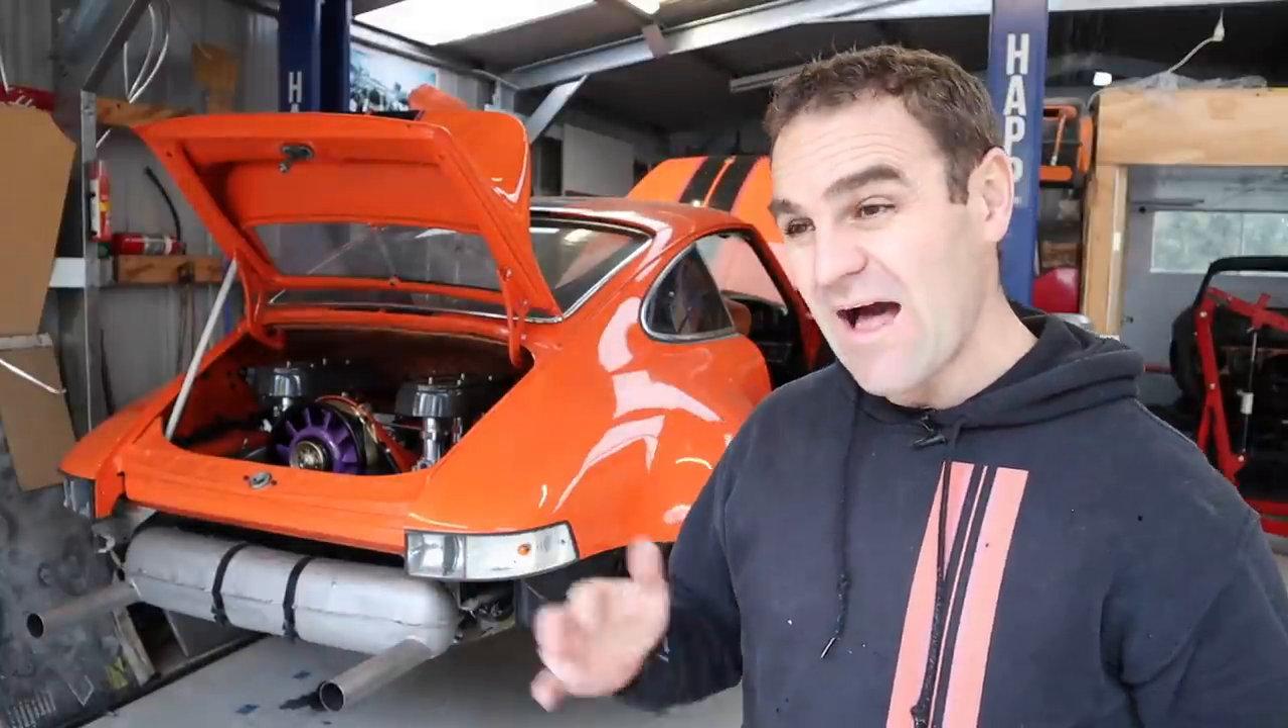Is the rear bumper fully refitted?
No.